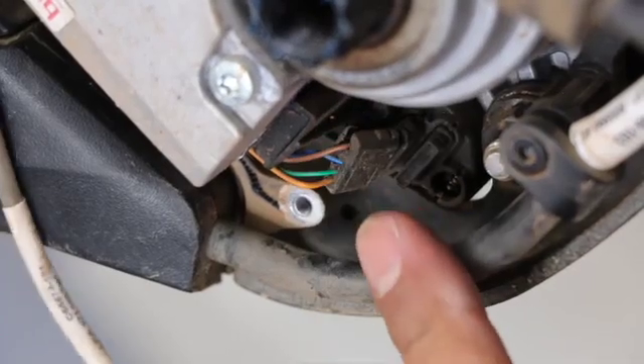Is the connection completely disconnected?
No.